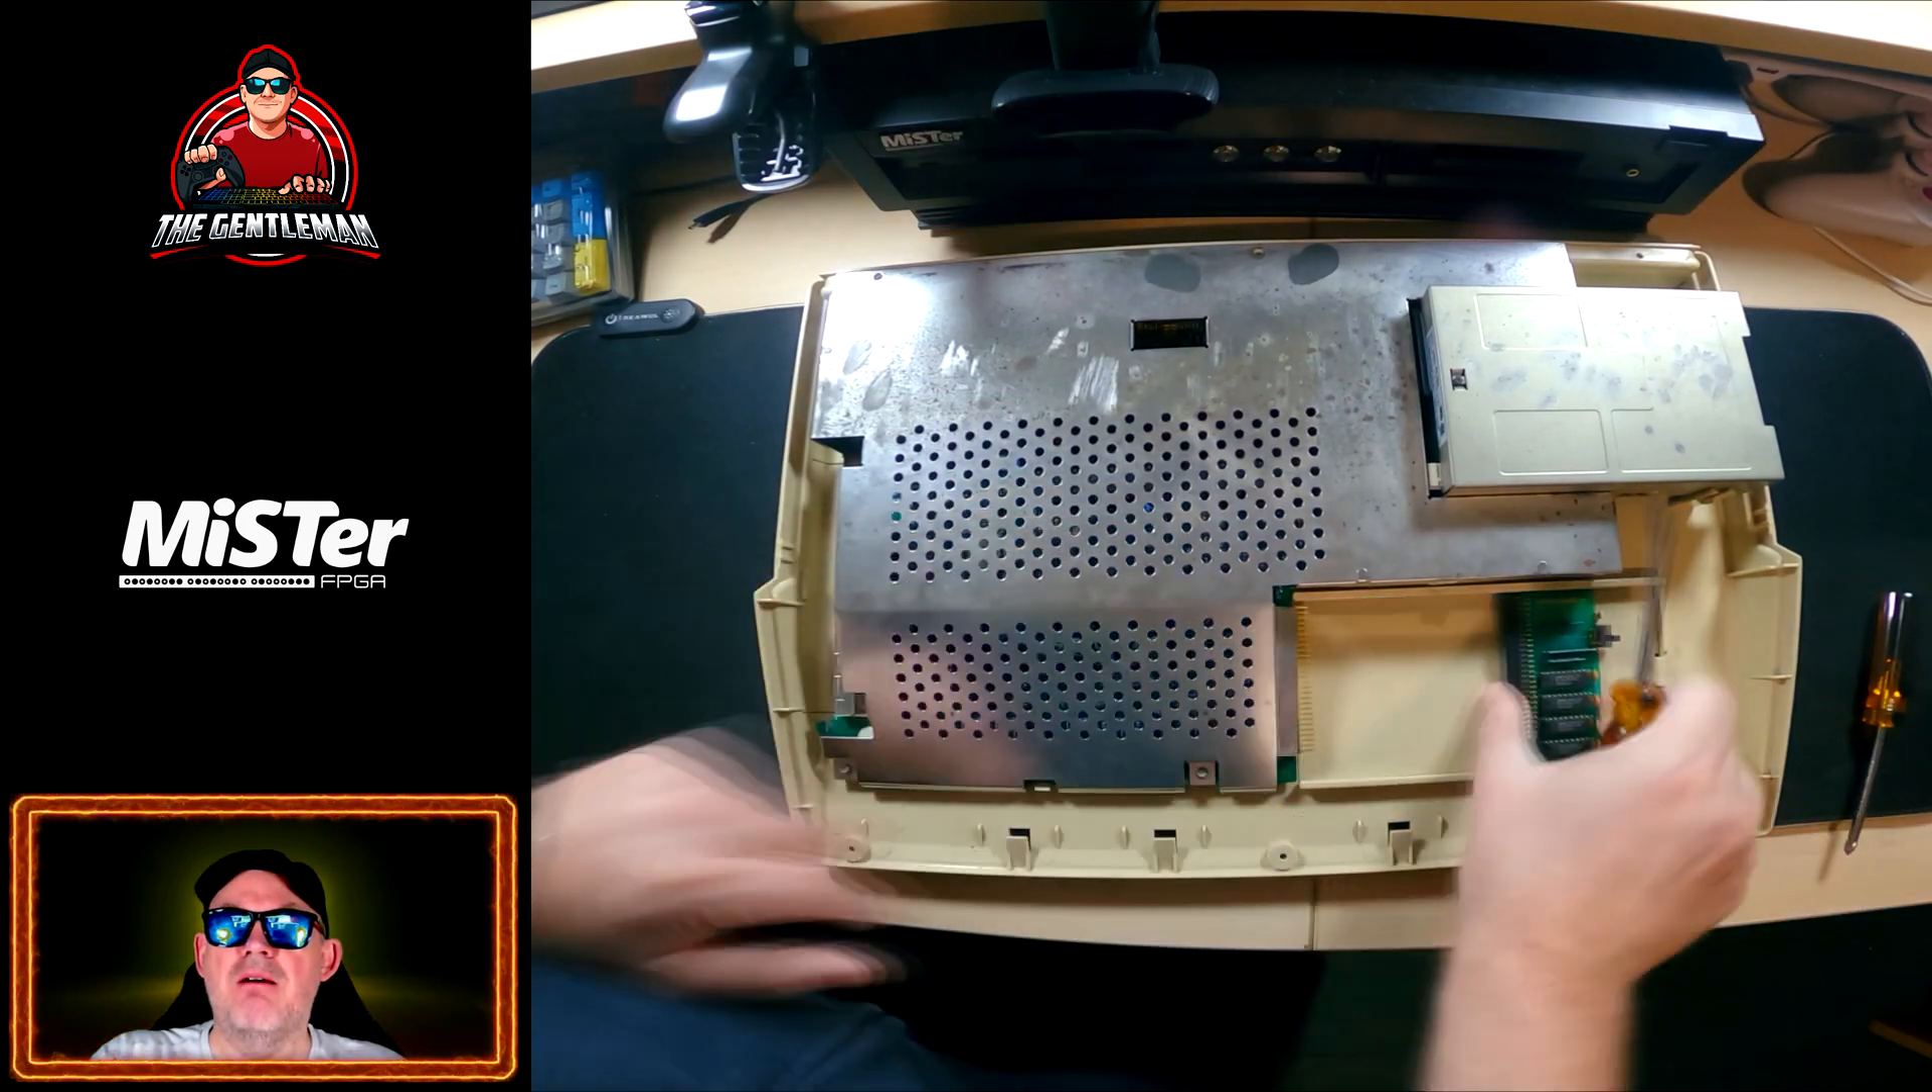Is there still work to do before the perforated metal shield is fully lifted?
Yes.